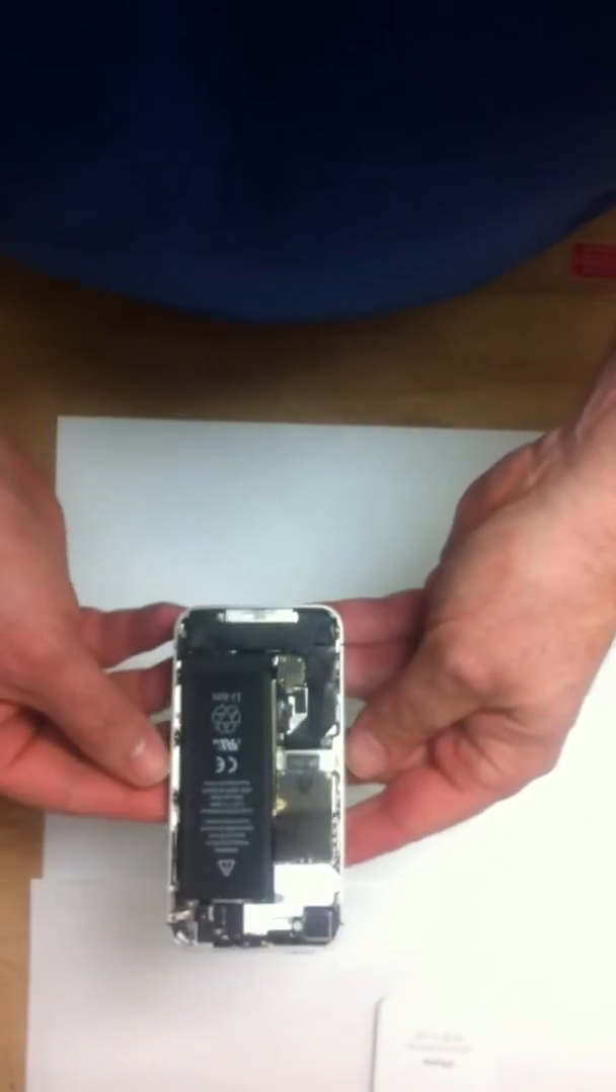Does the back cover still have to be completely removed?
No.